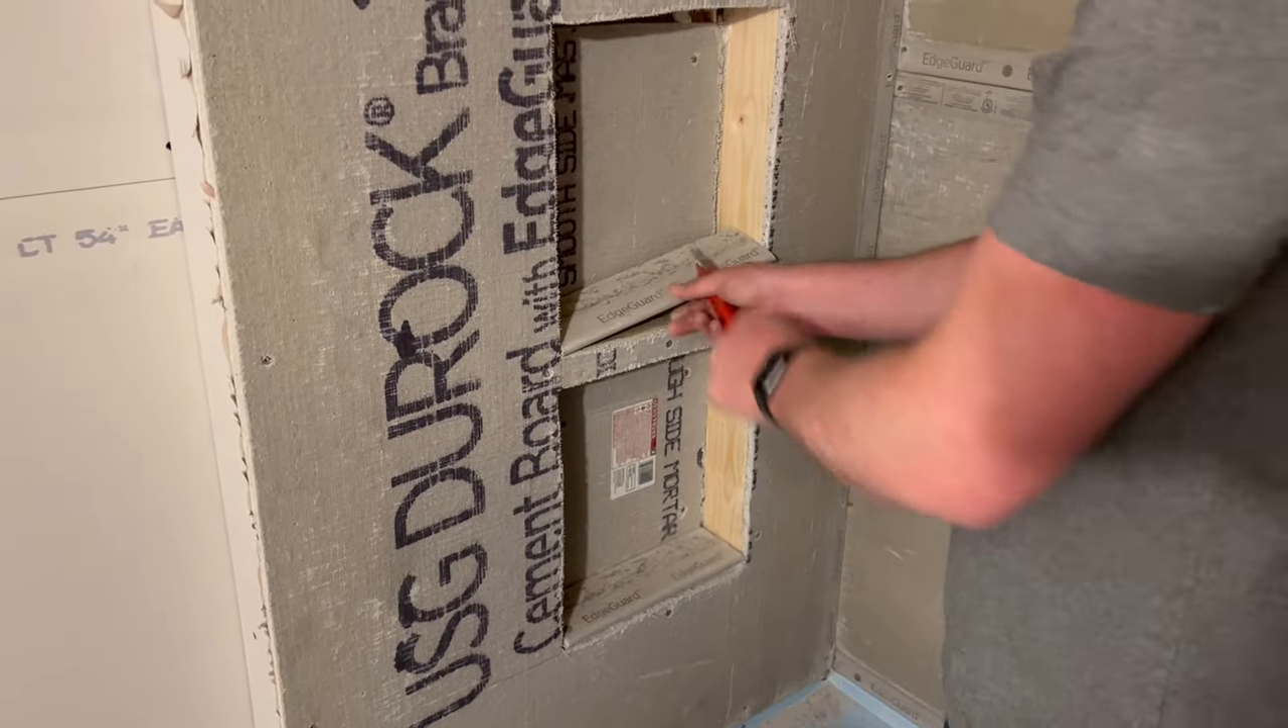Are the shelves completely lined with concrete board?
No.